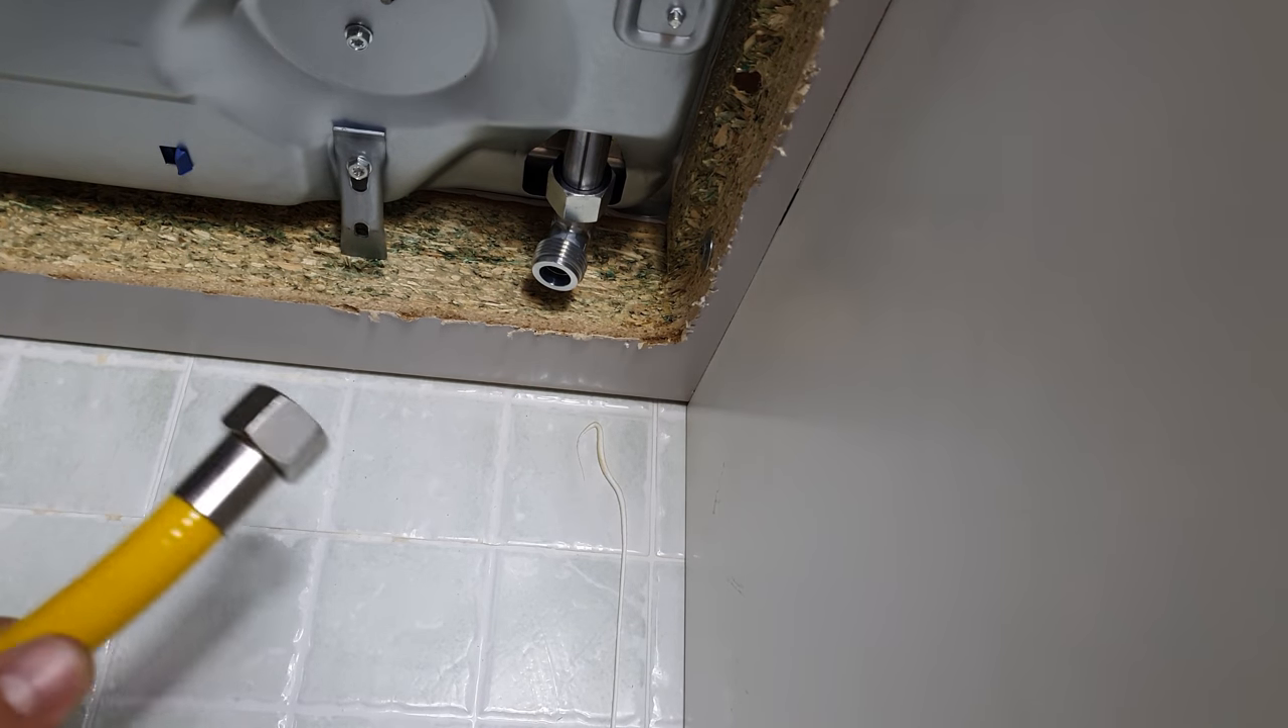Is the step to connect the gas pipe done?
No.